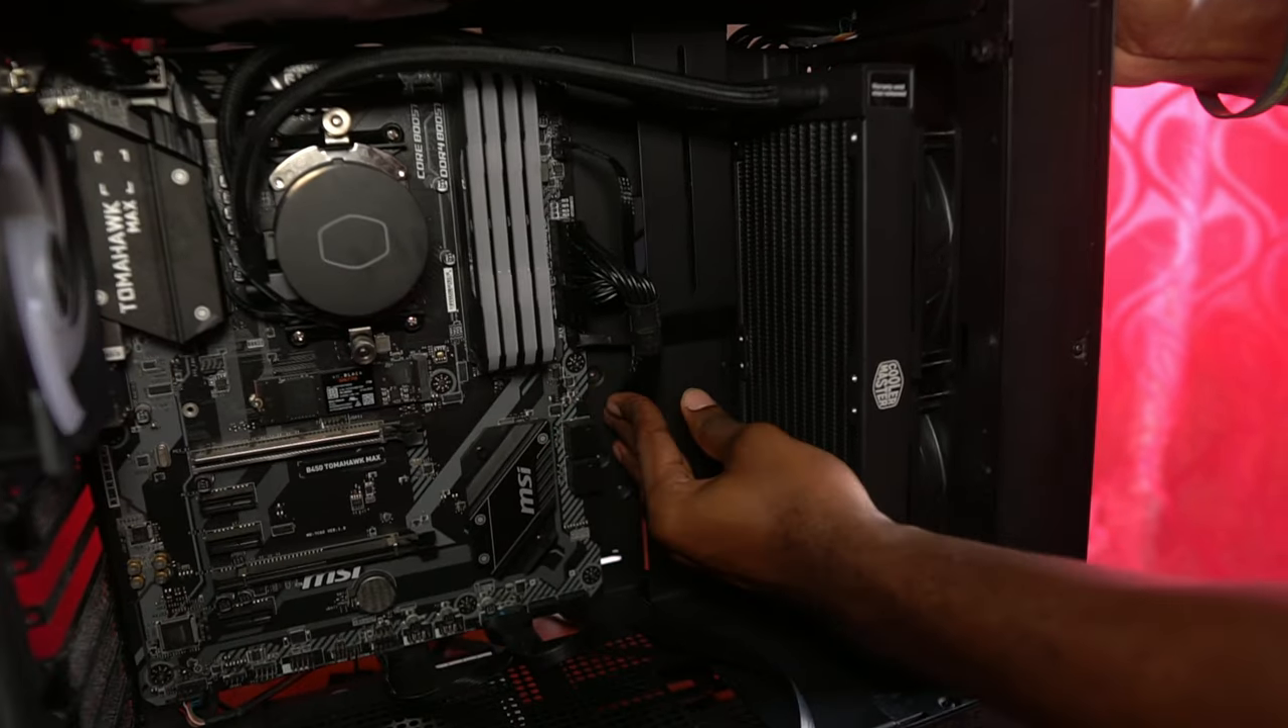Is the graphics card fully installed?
No.